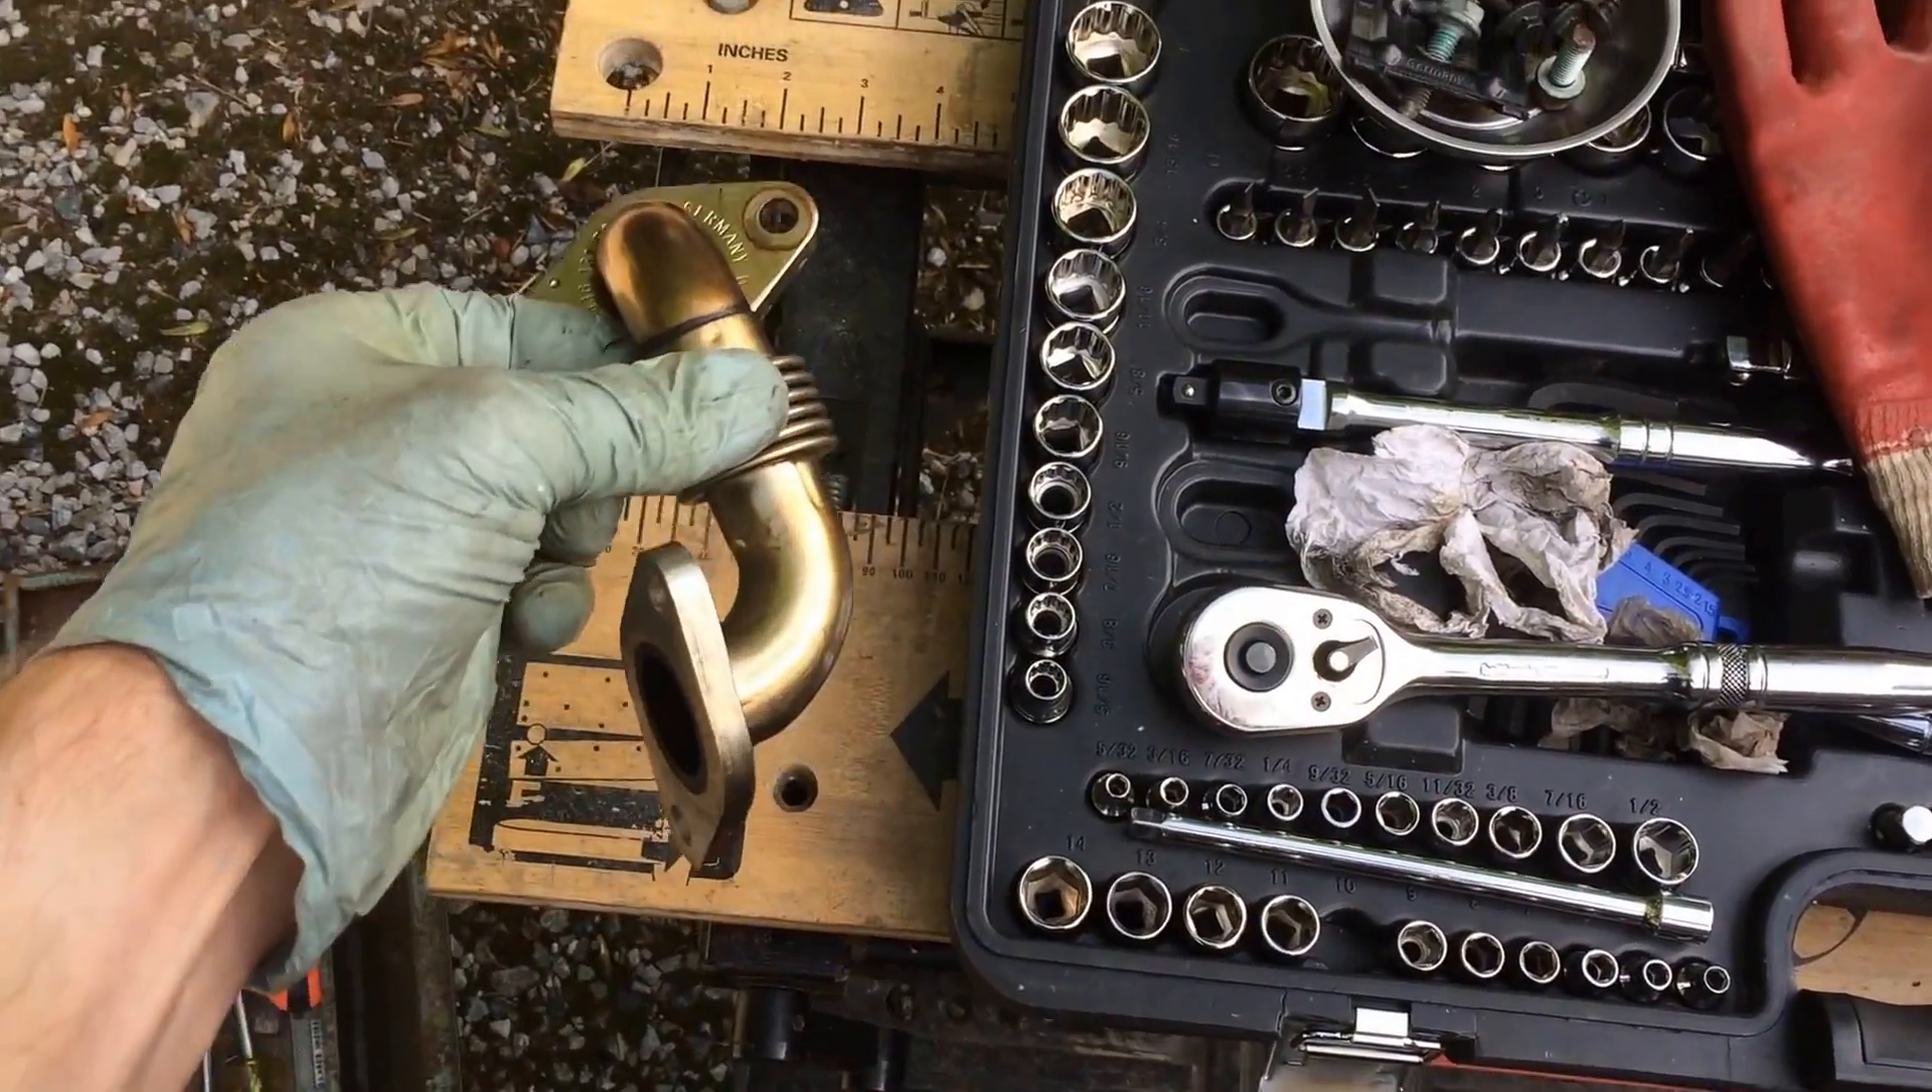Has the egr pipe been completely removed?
Yes.